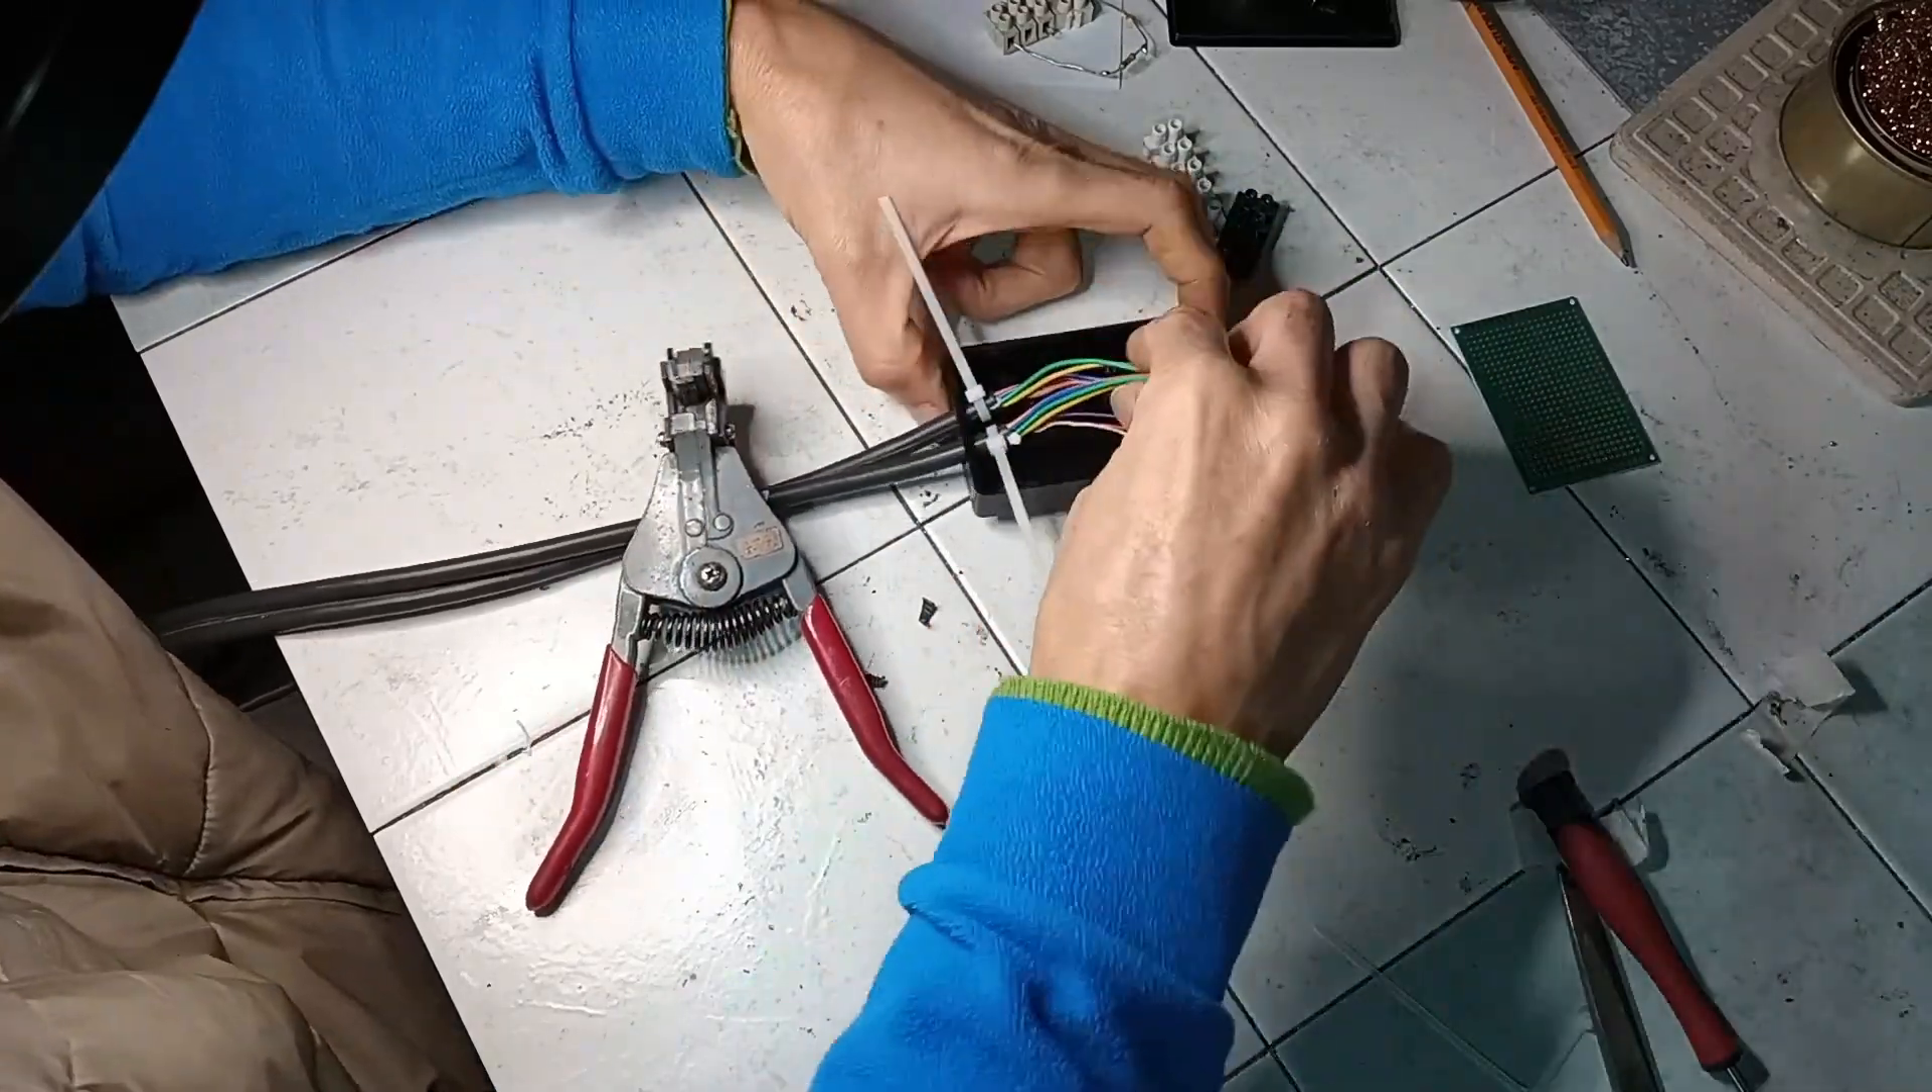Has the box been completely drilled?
Yes.